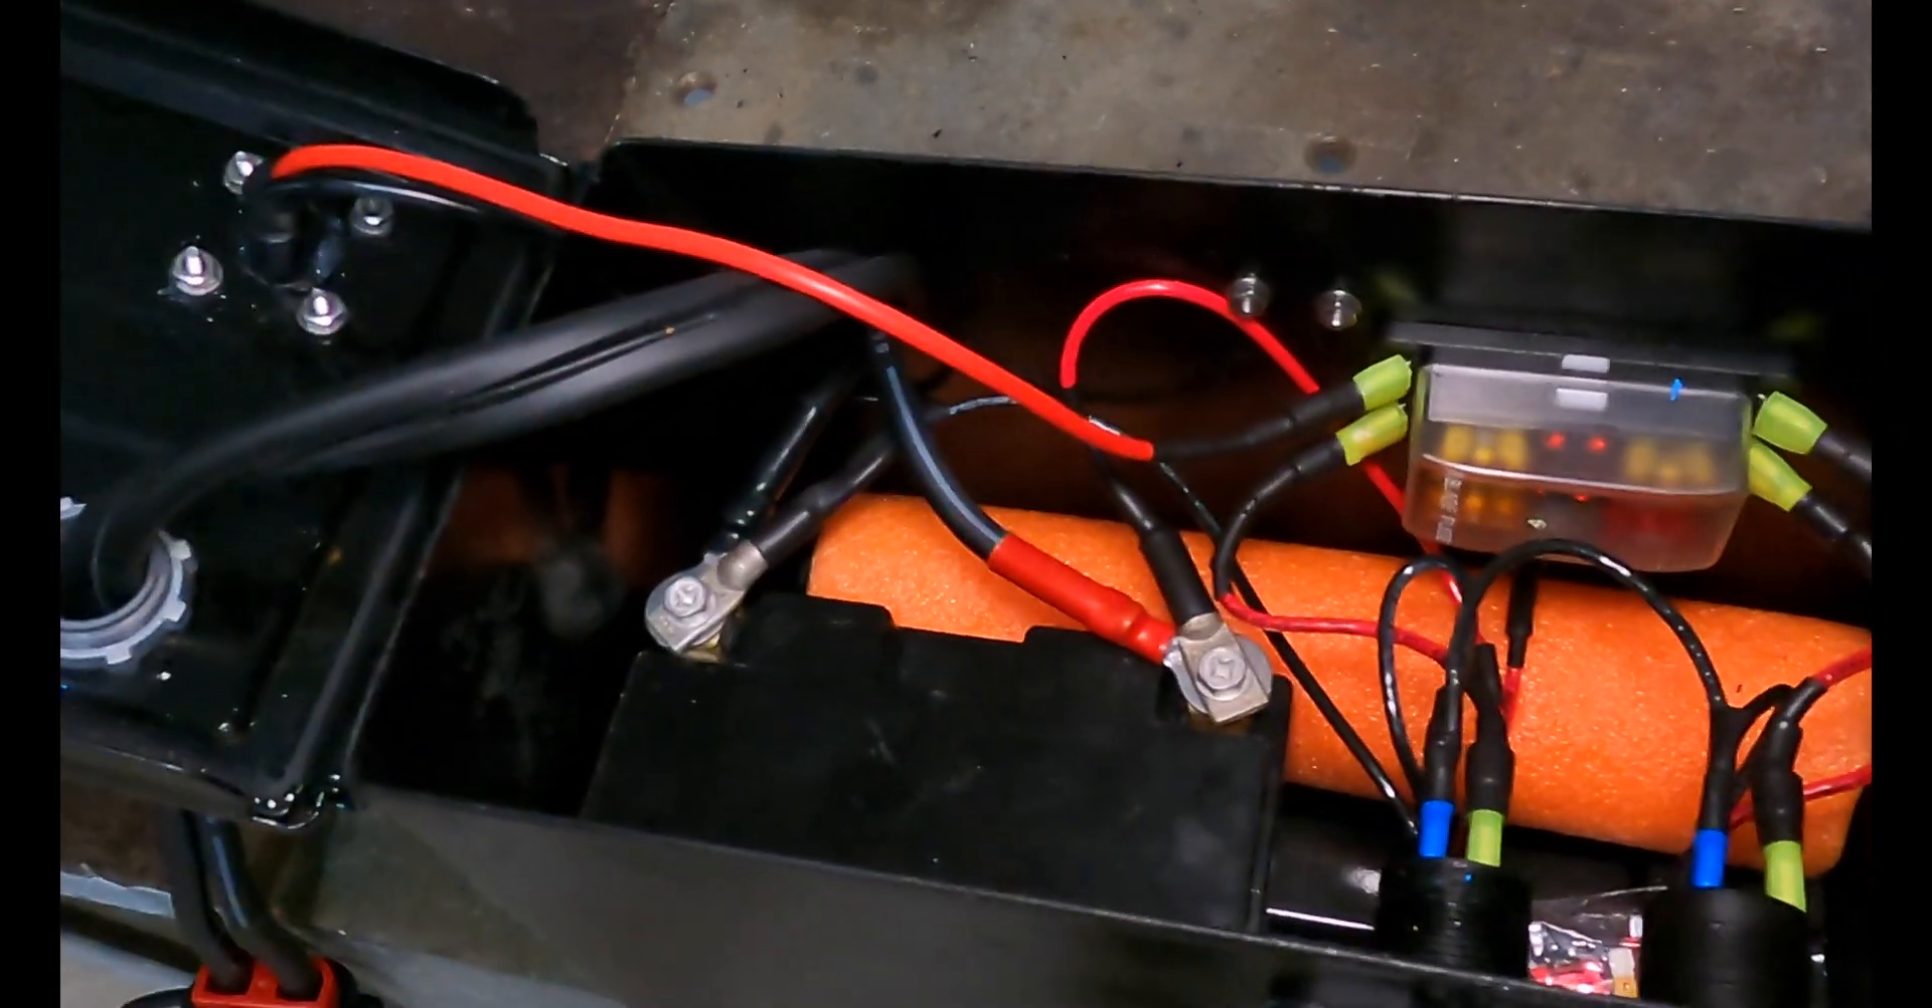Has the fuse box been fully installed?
Yes.